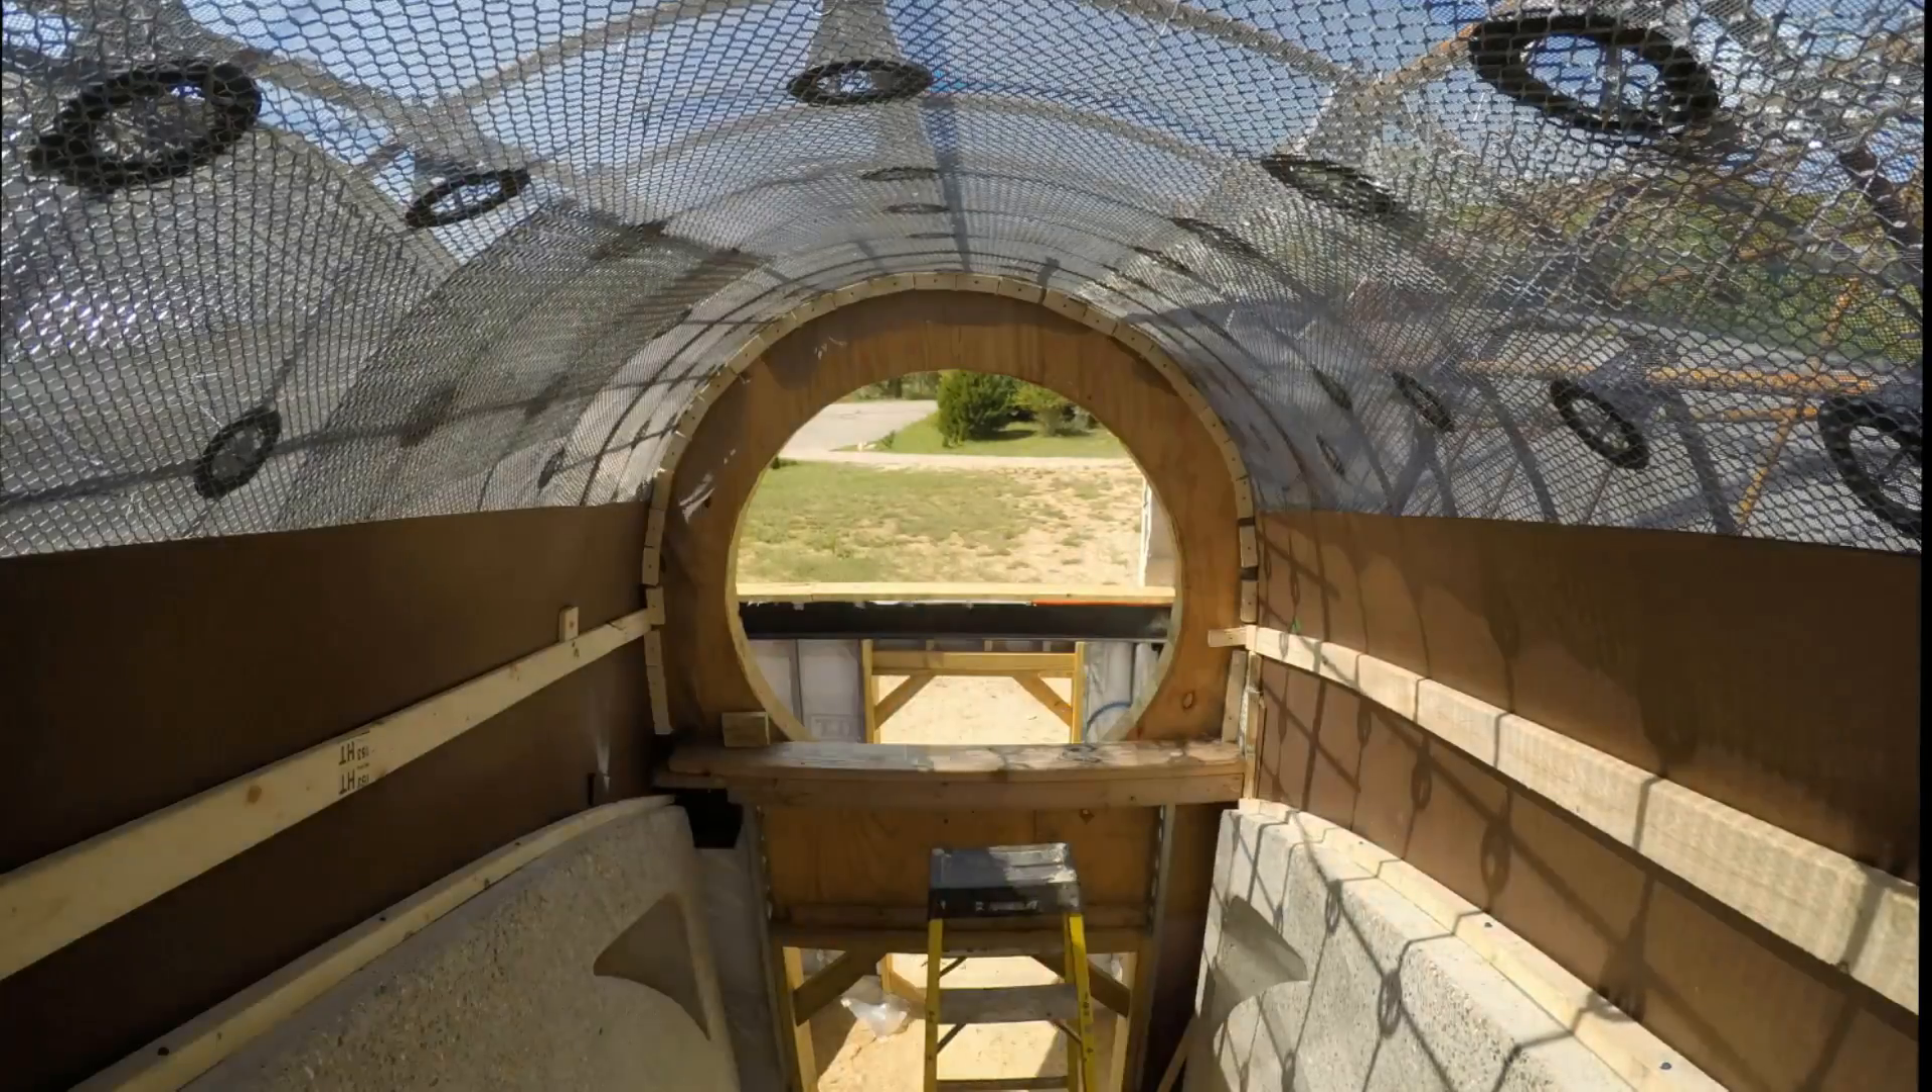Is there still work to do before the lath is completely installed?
No.